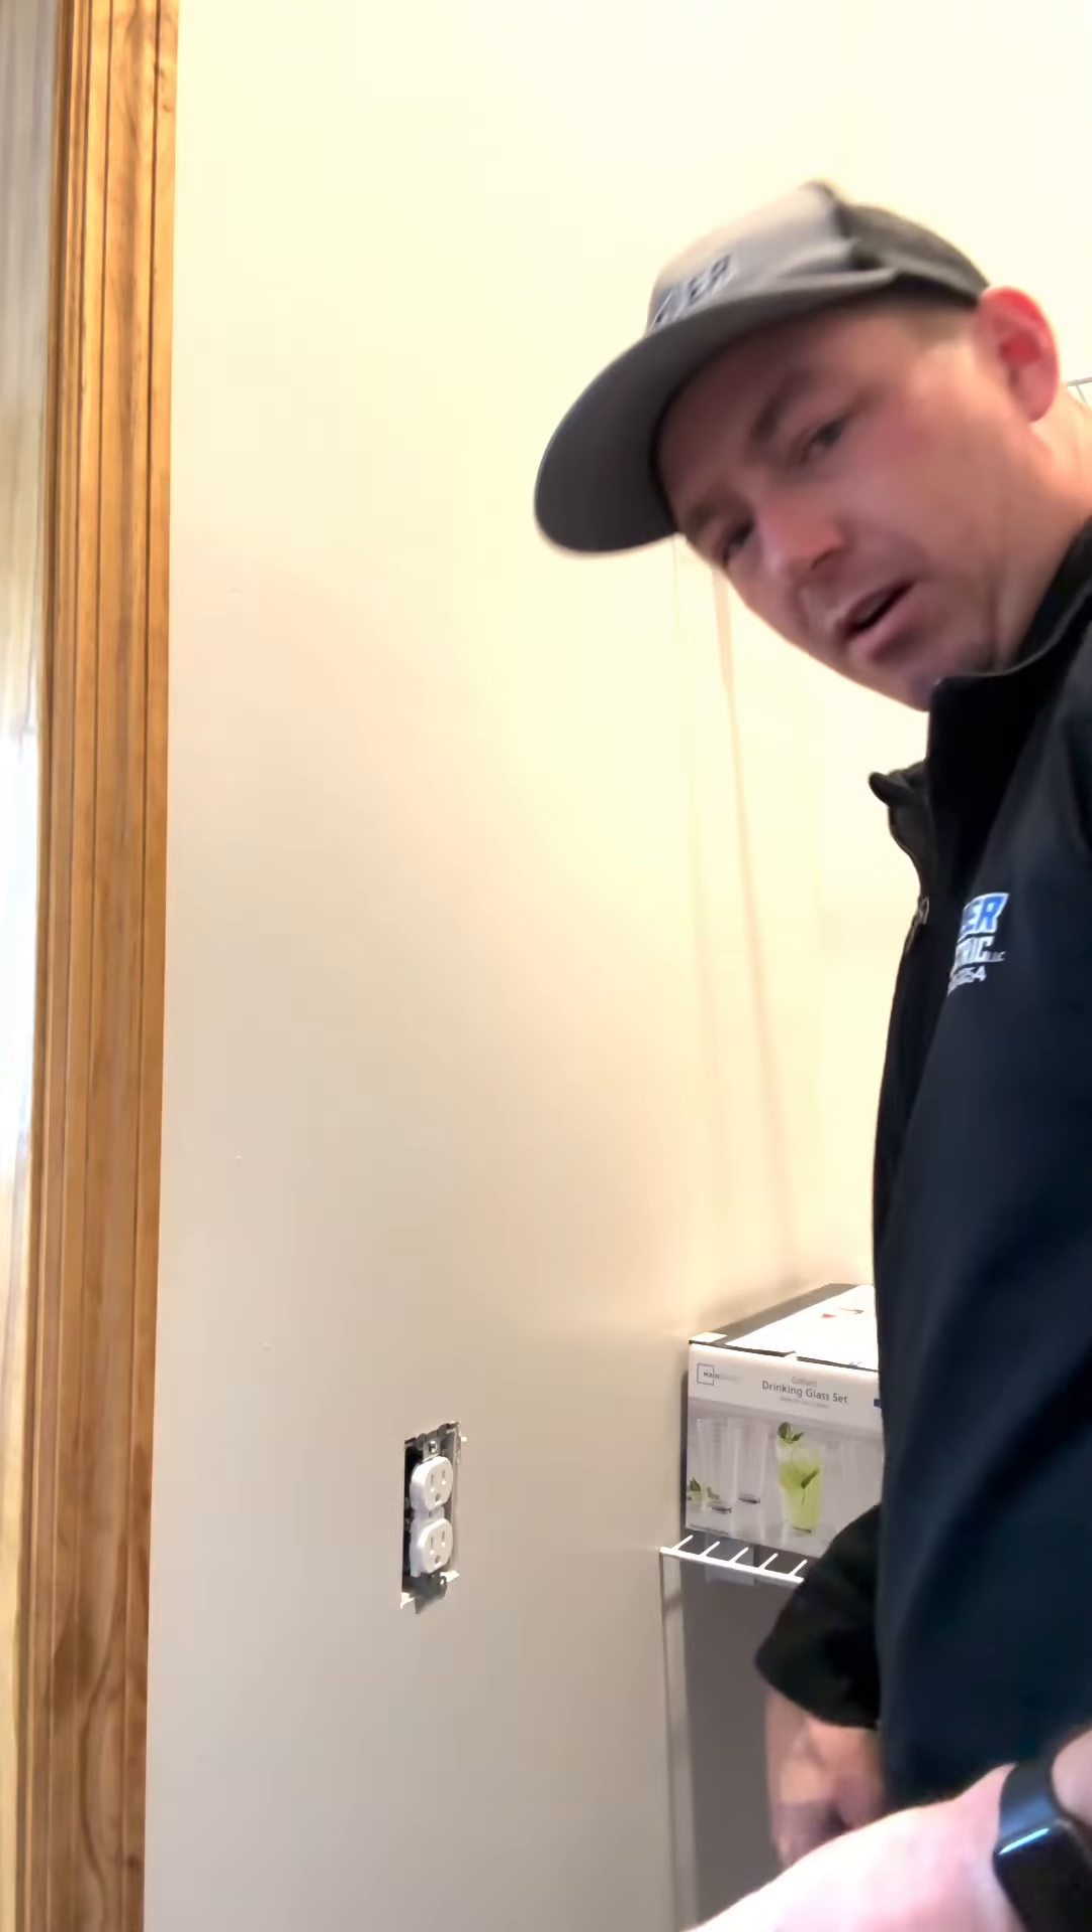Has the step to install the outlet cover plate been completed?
No.